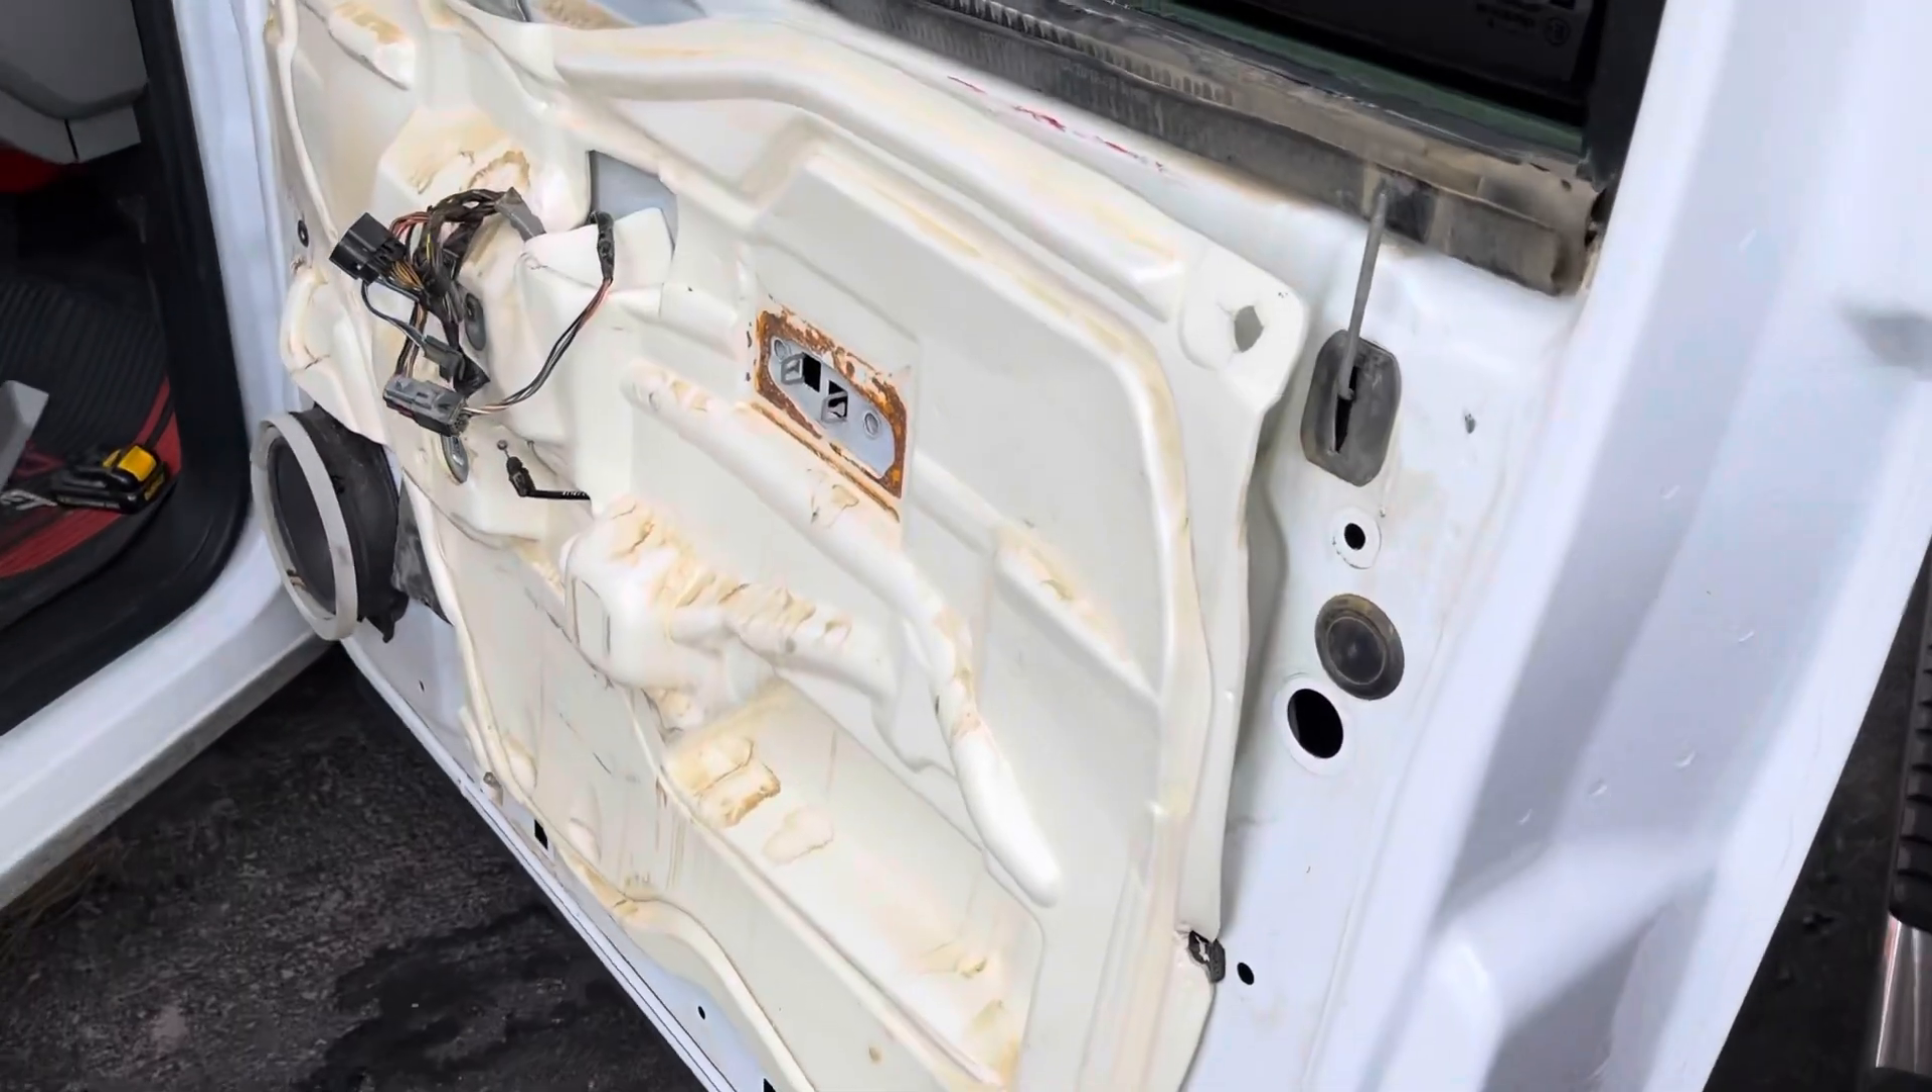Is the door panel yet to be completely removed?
No.